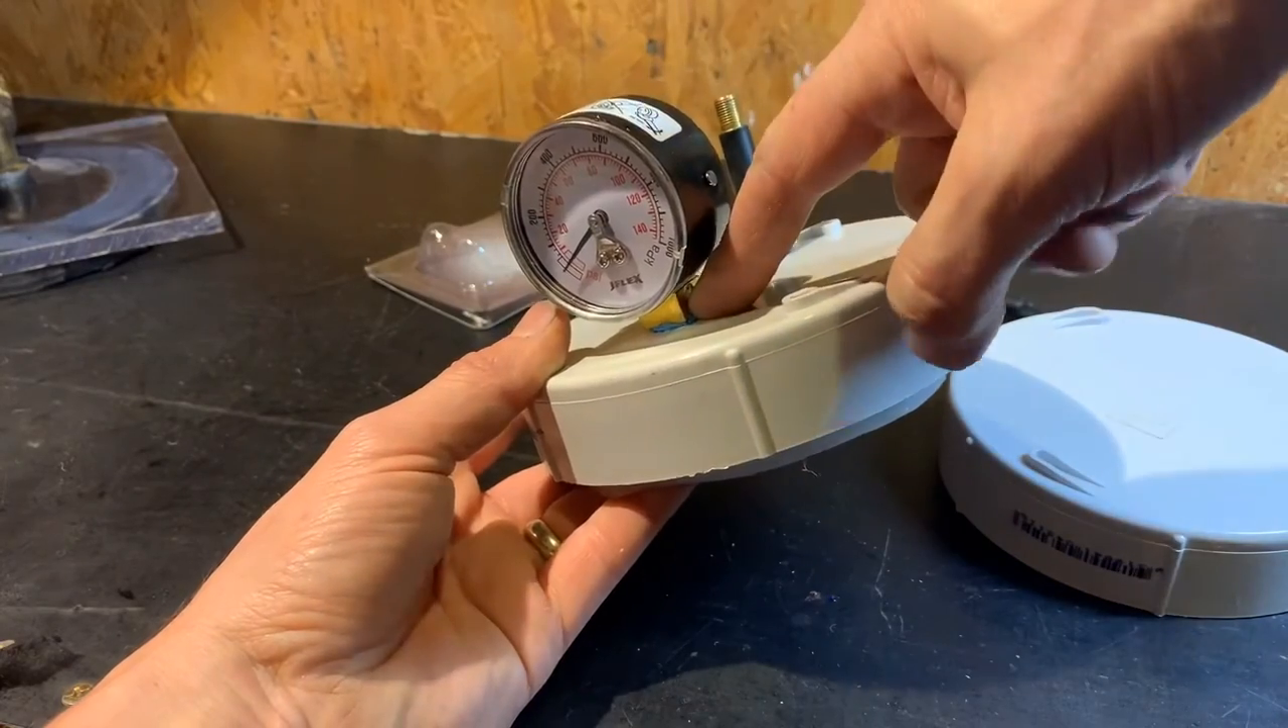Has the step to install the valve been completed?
Yes.